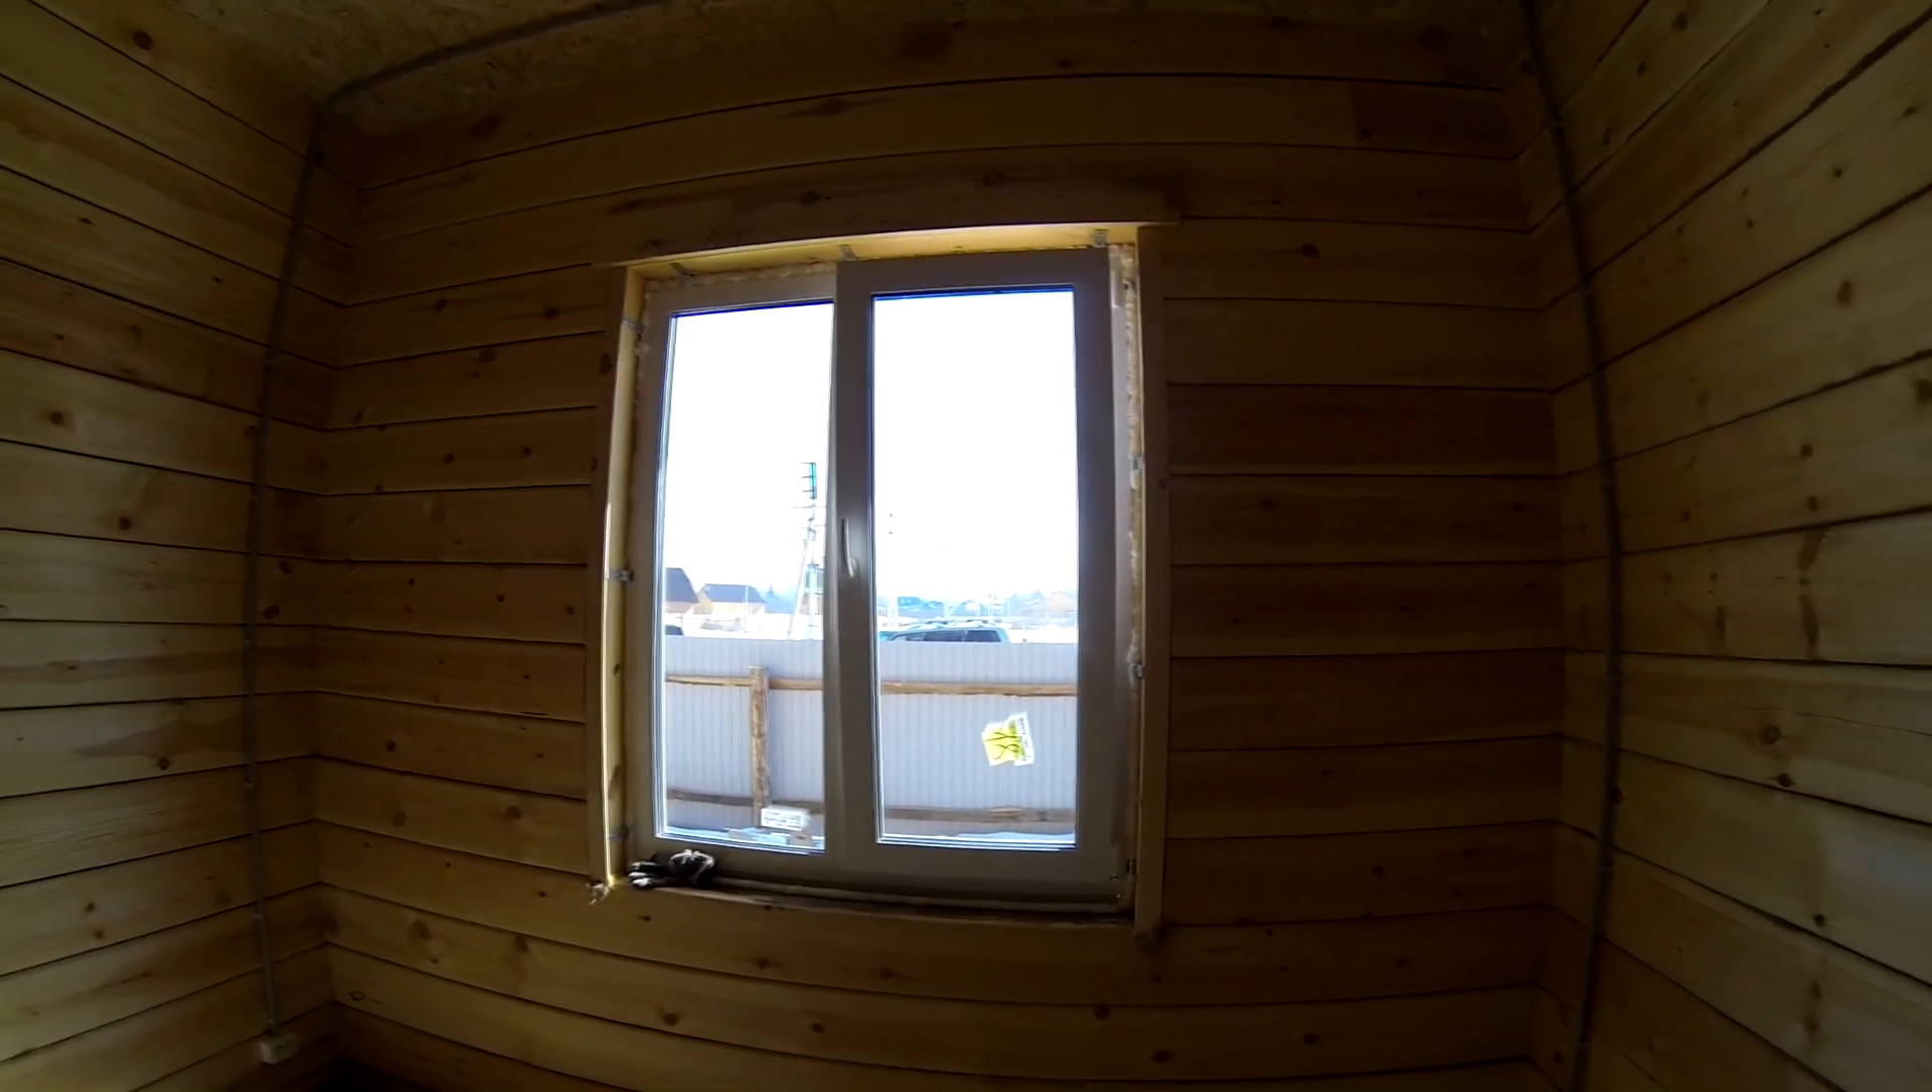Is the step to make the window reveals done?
No.